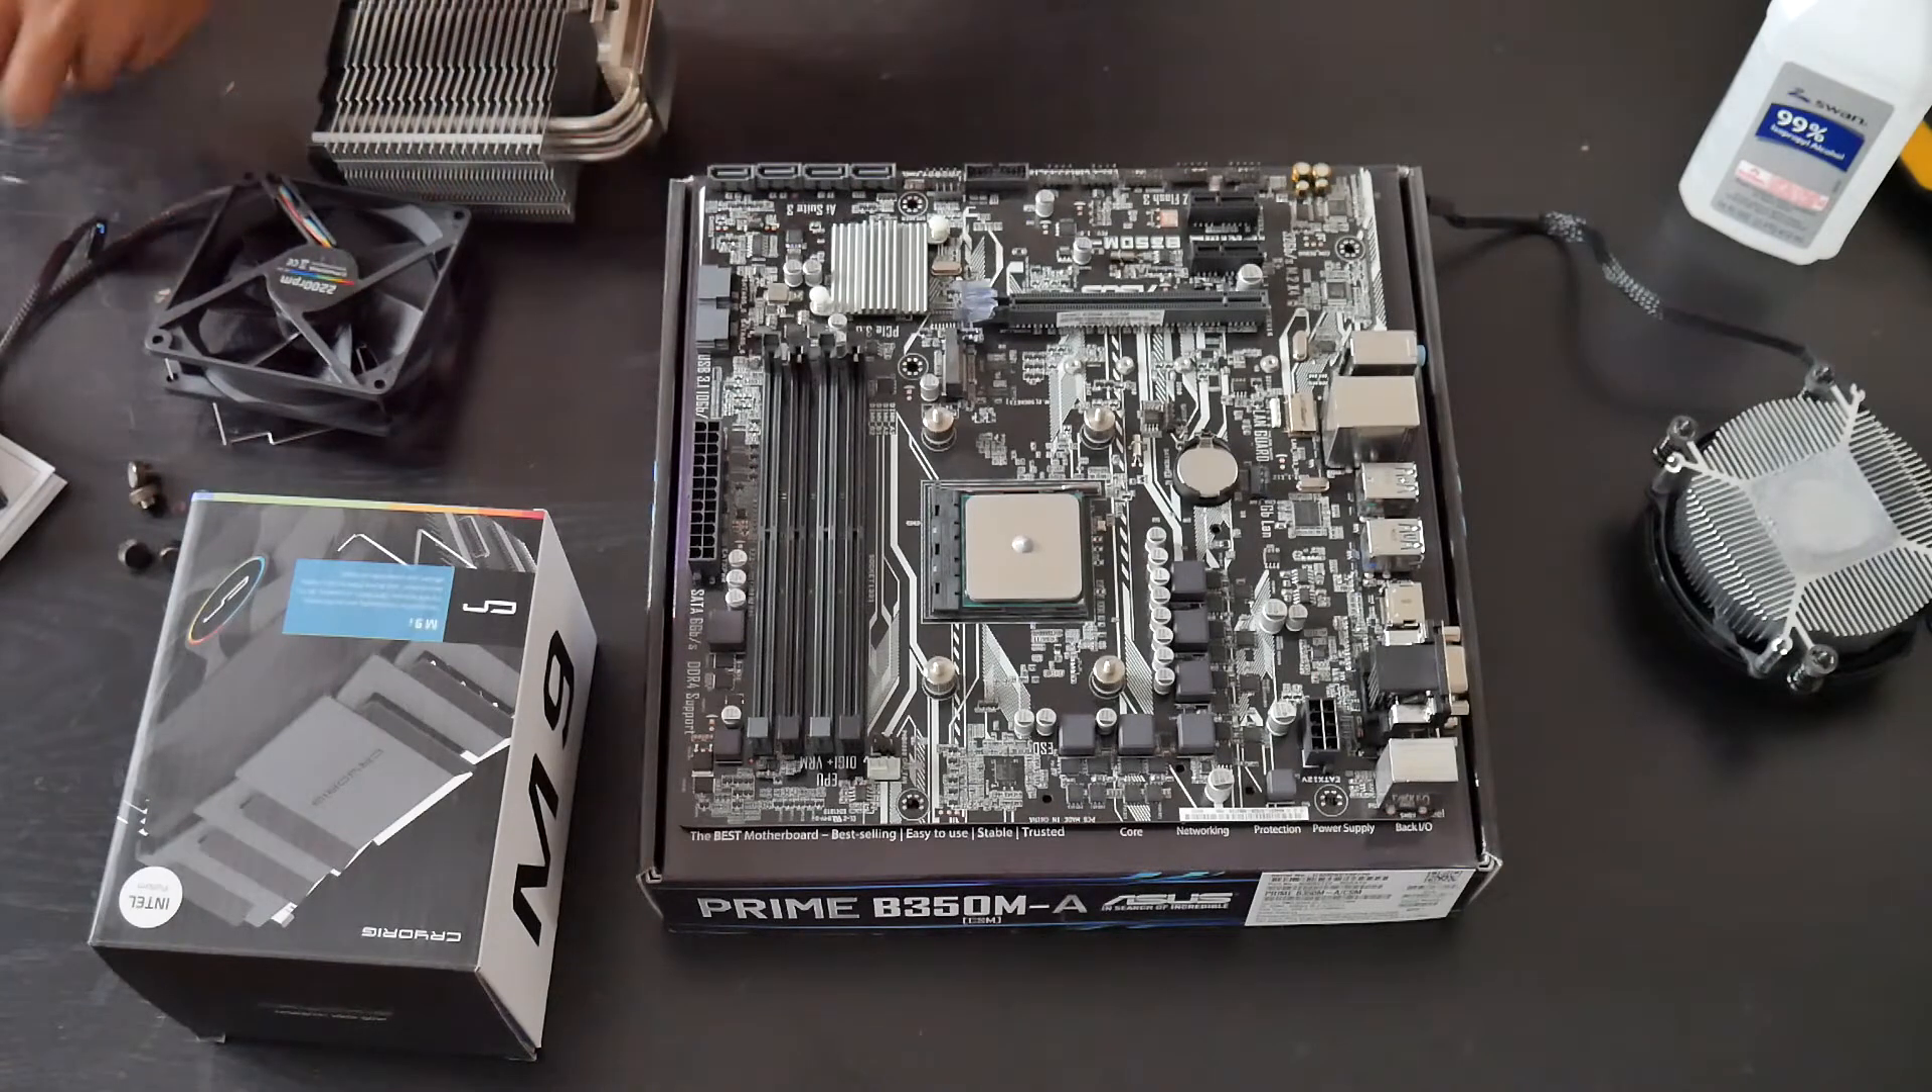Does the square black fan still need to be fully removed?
No.